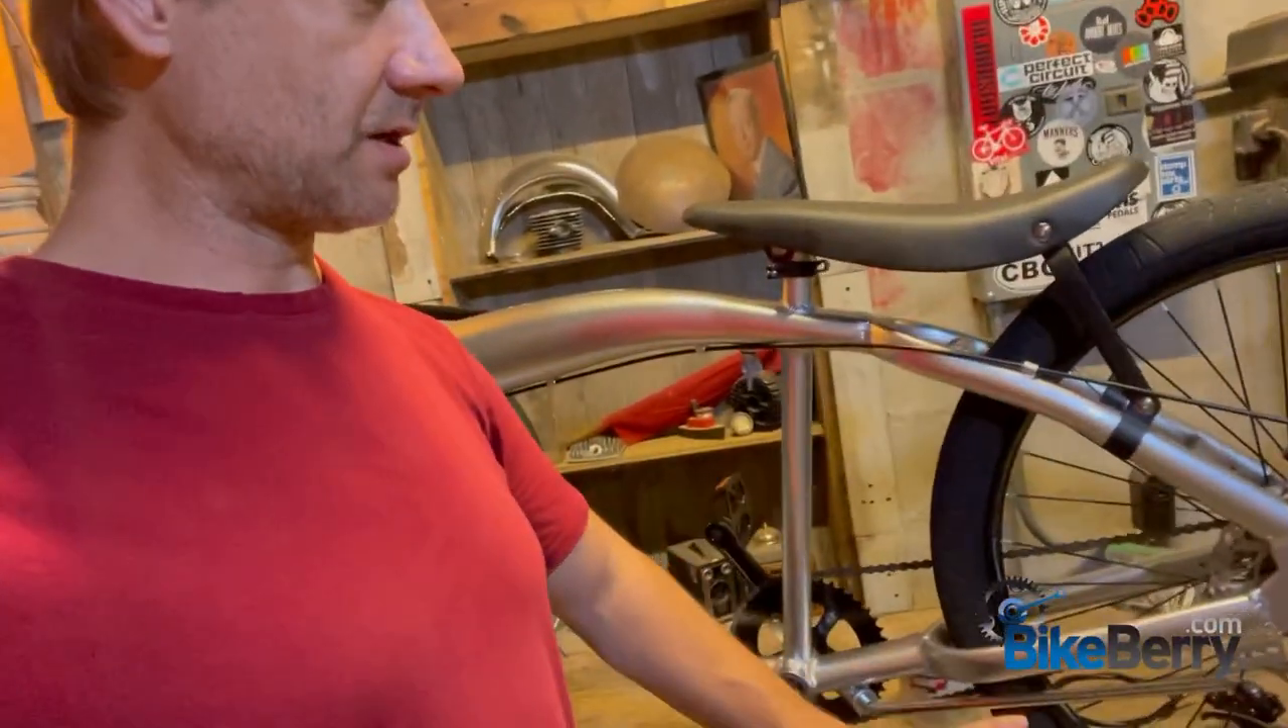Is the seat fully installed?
Yes.